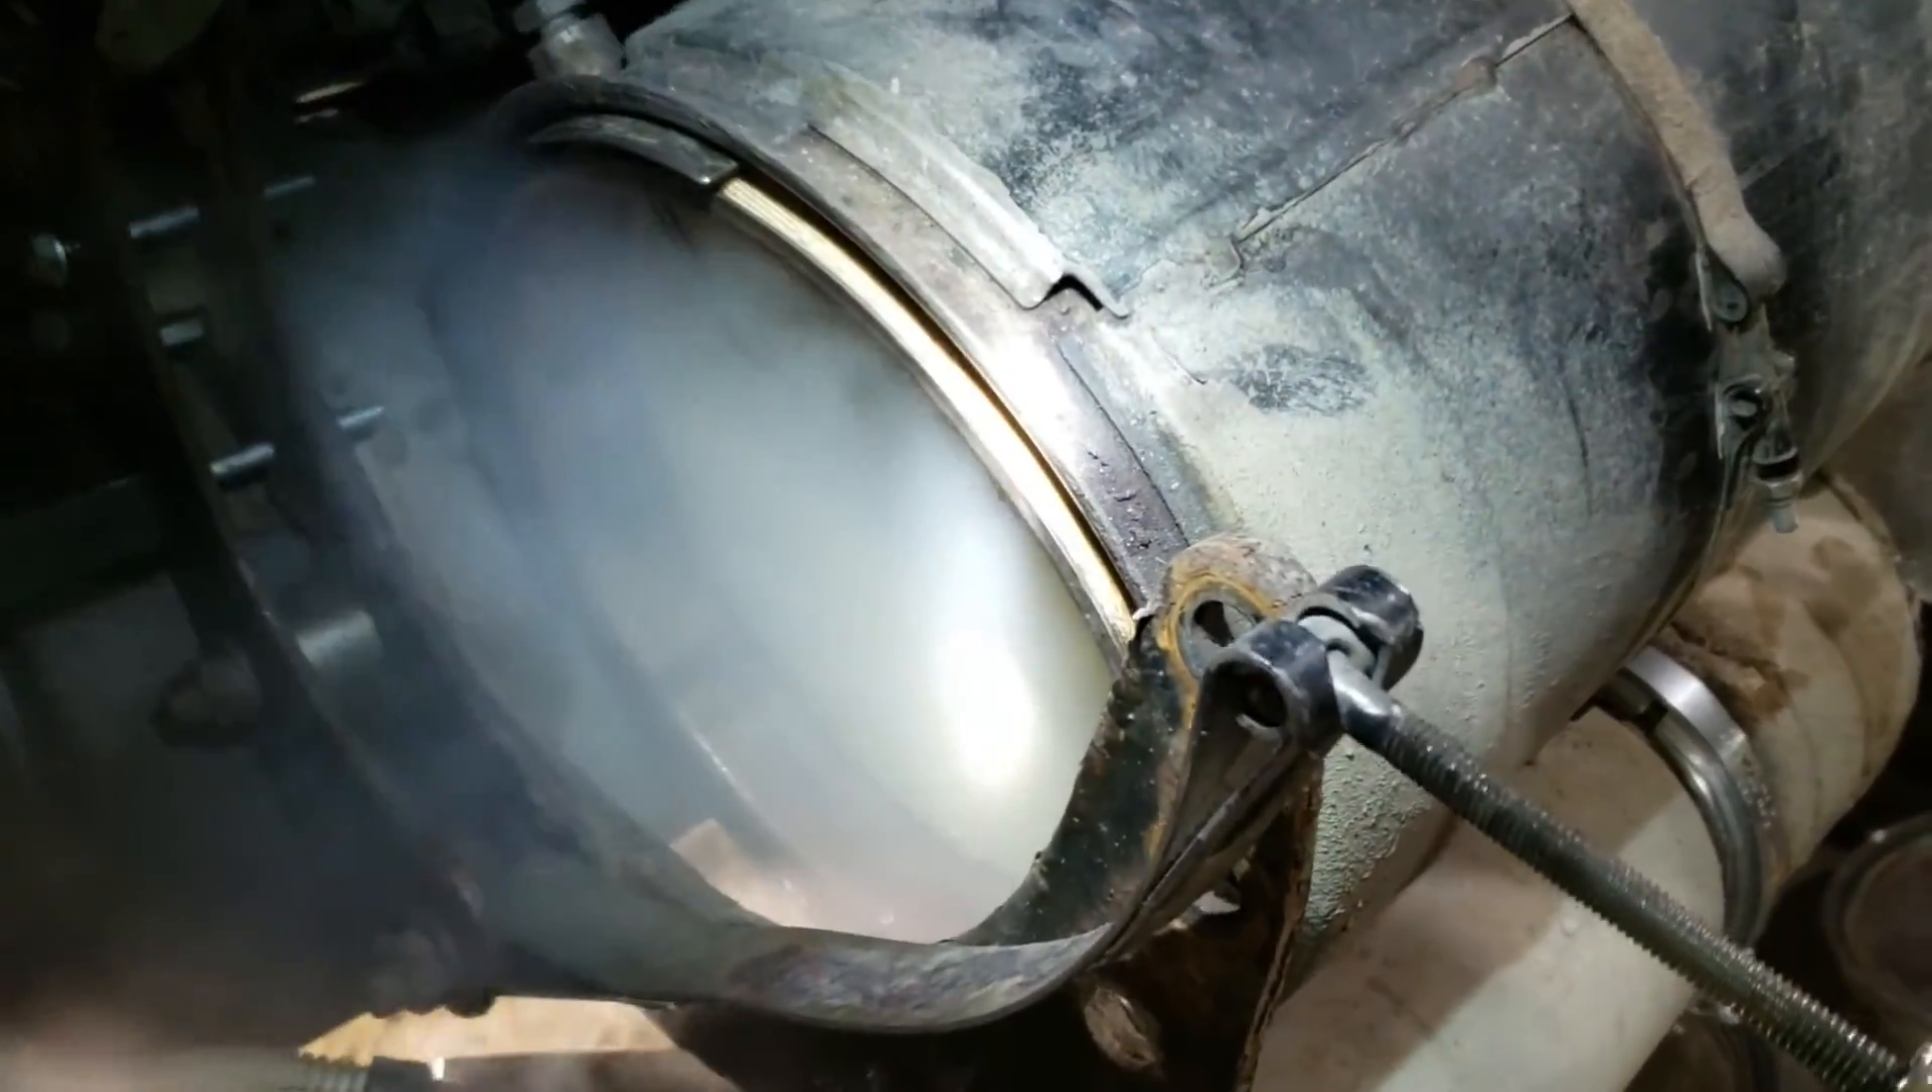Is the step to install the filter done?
No.